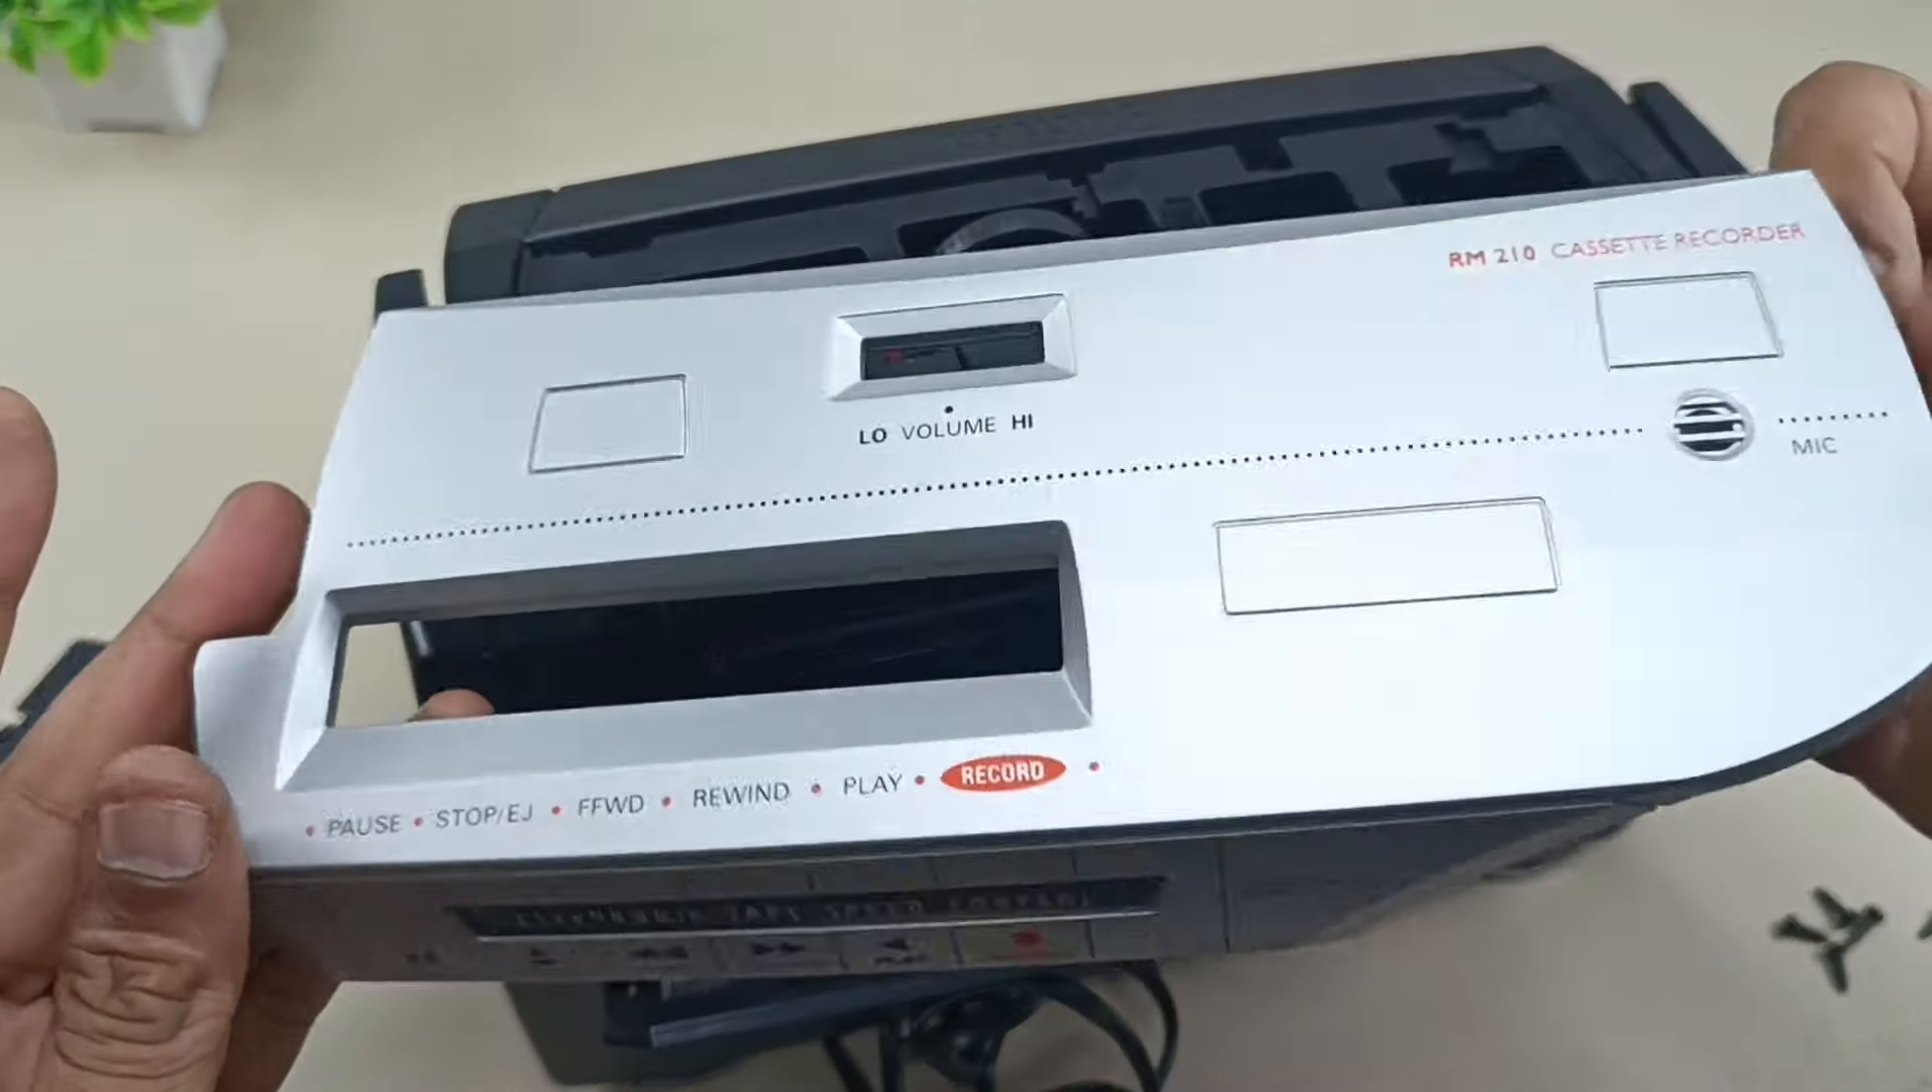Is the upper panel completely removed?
Yes.